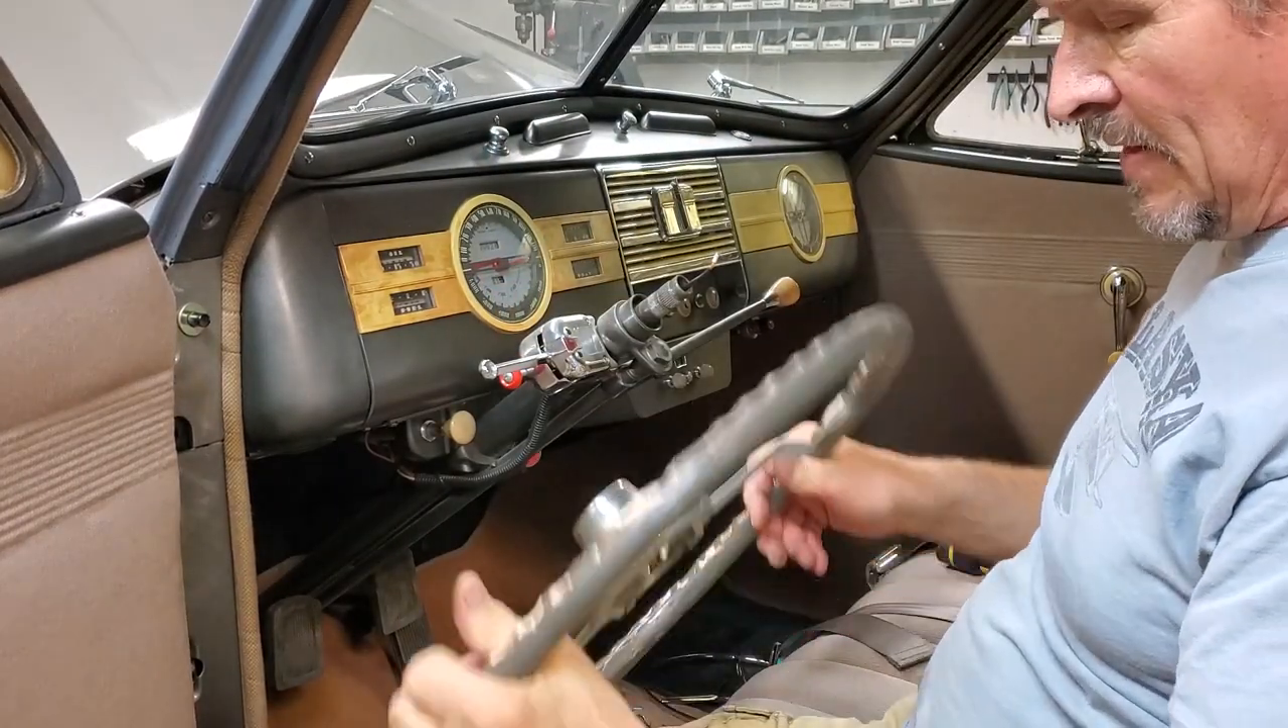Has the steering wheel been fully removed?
Yes.